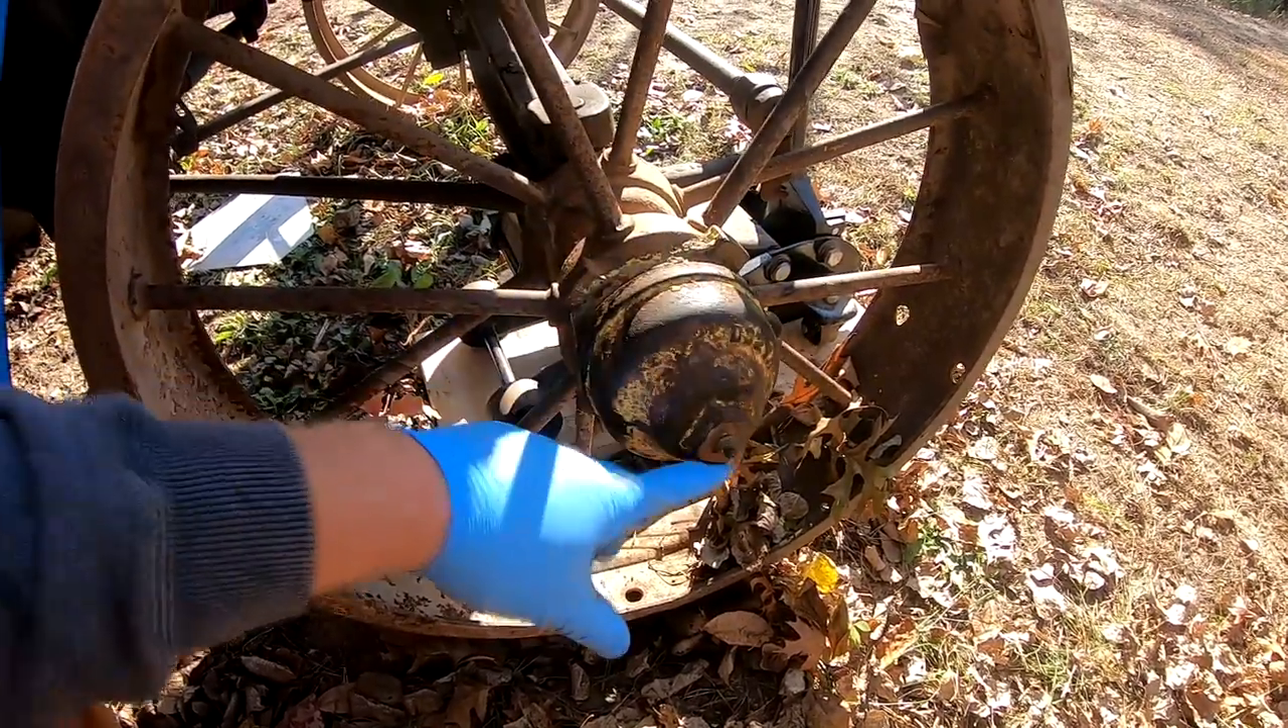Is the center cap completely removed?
No.